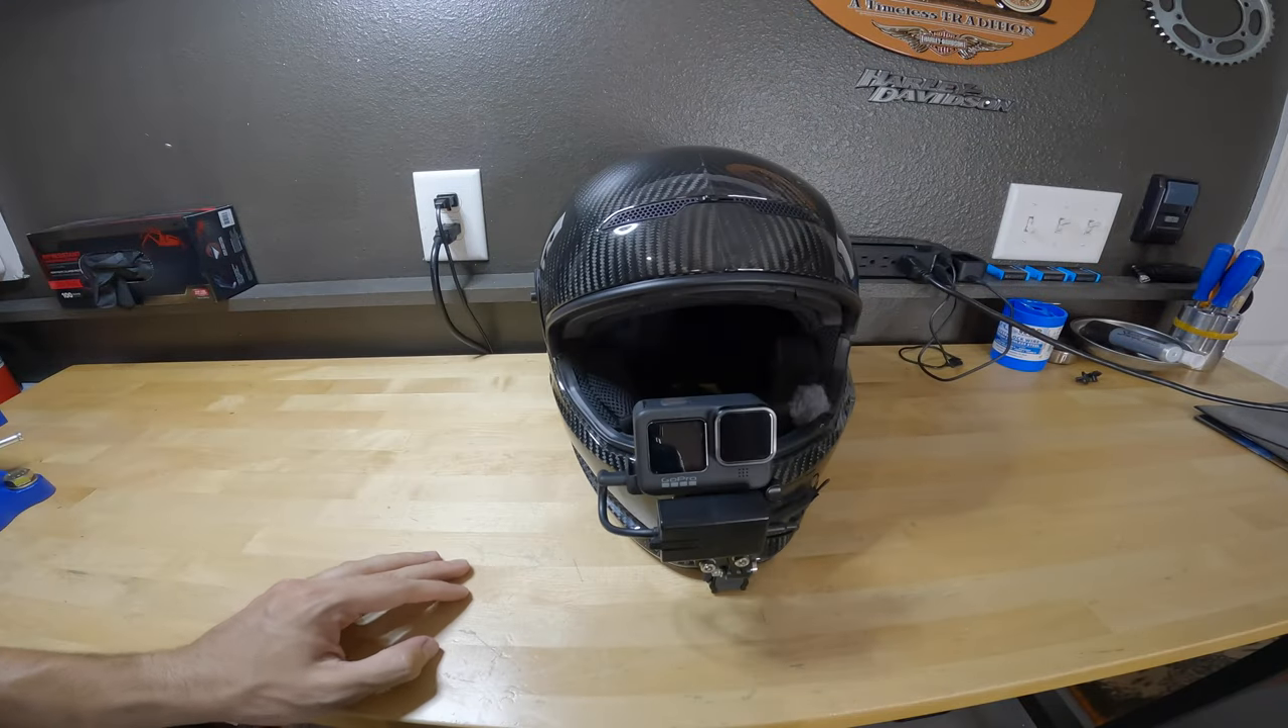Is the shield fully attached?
No.